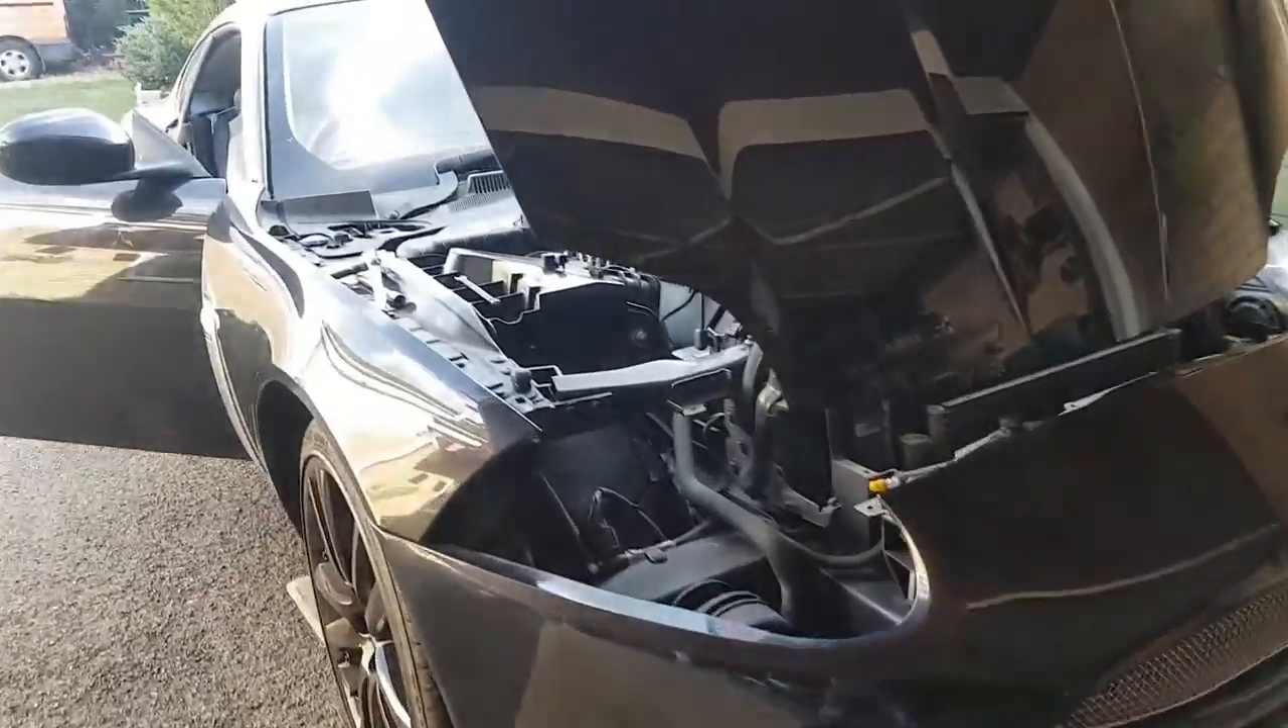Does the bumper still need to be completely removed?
Yes.